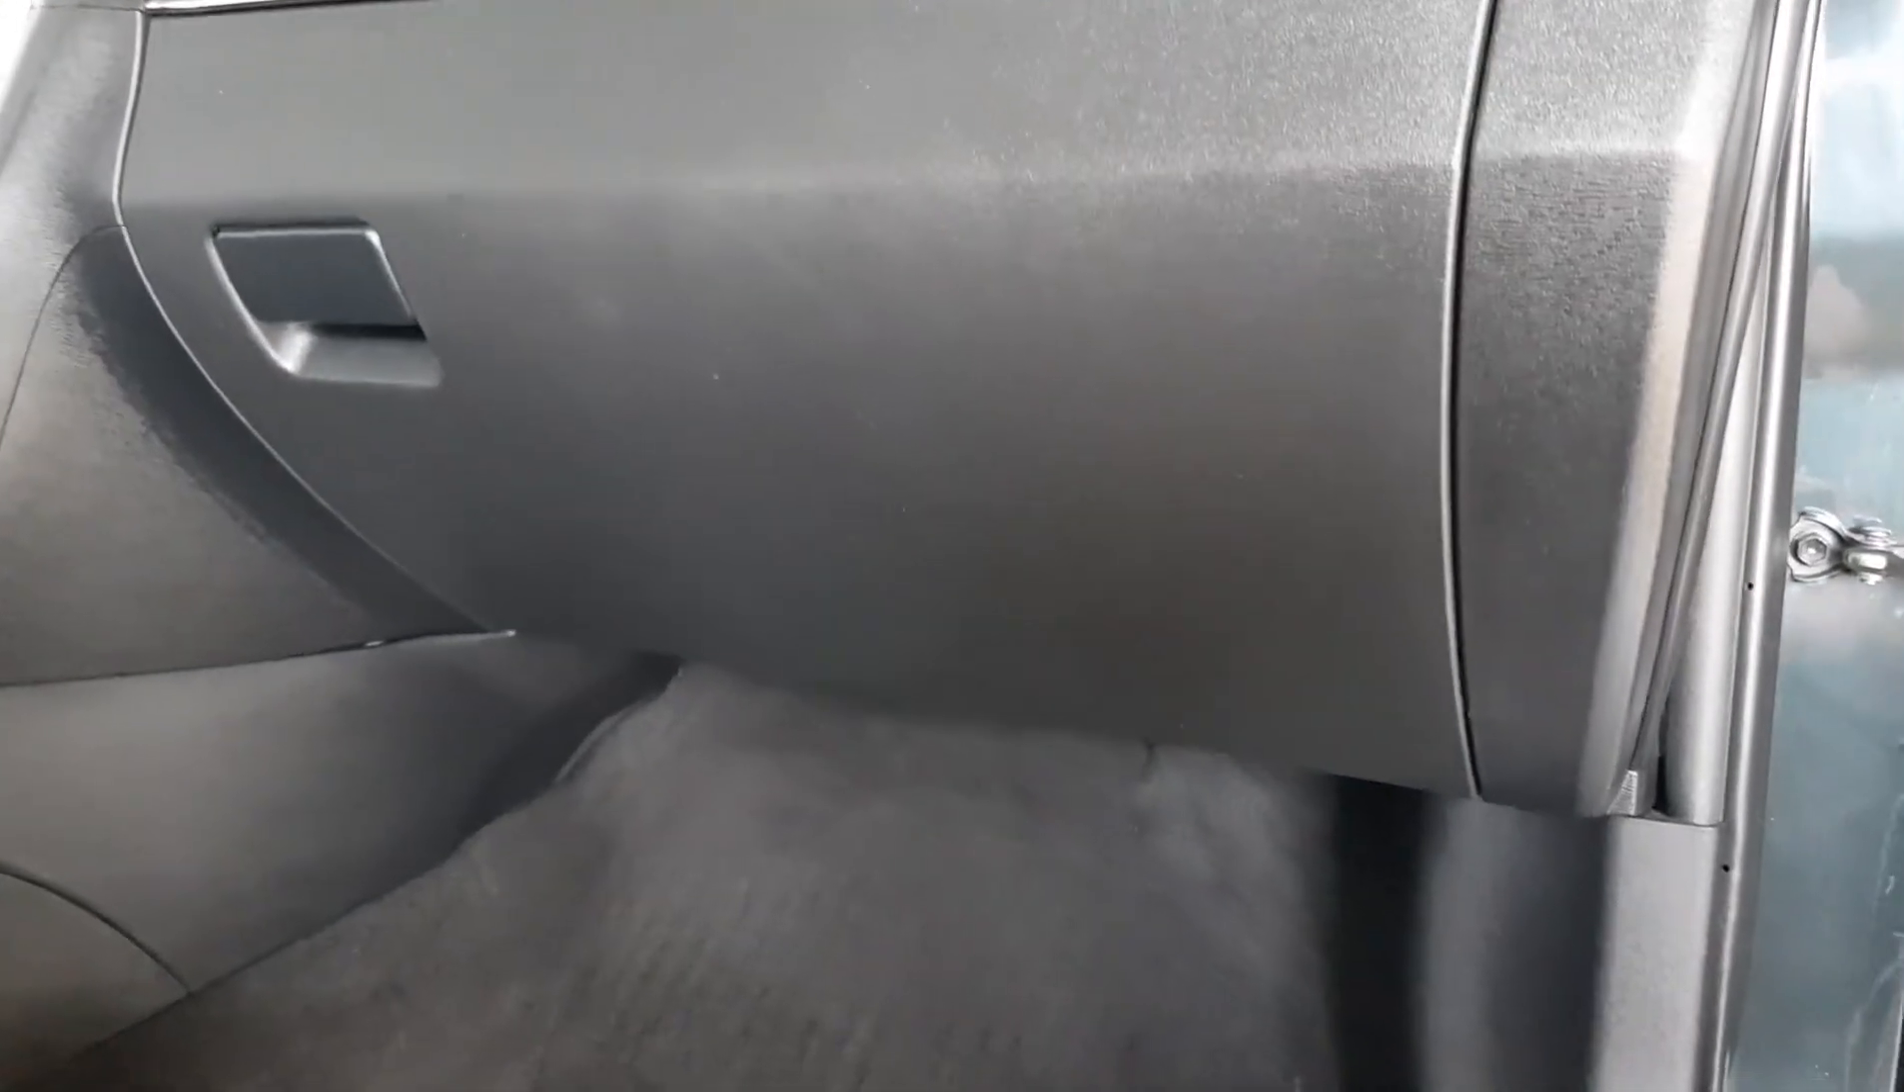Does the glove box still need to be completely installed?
No.